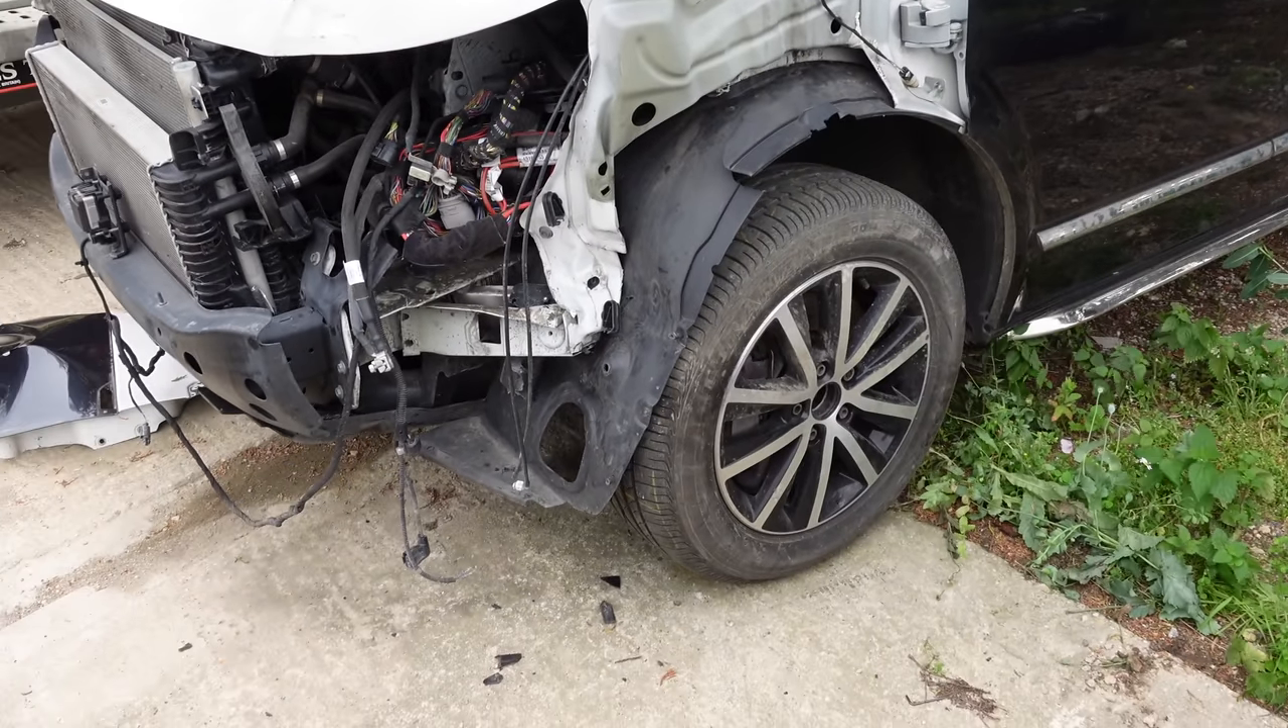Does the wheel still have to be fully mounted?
No.